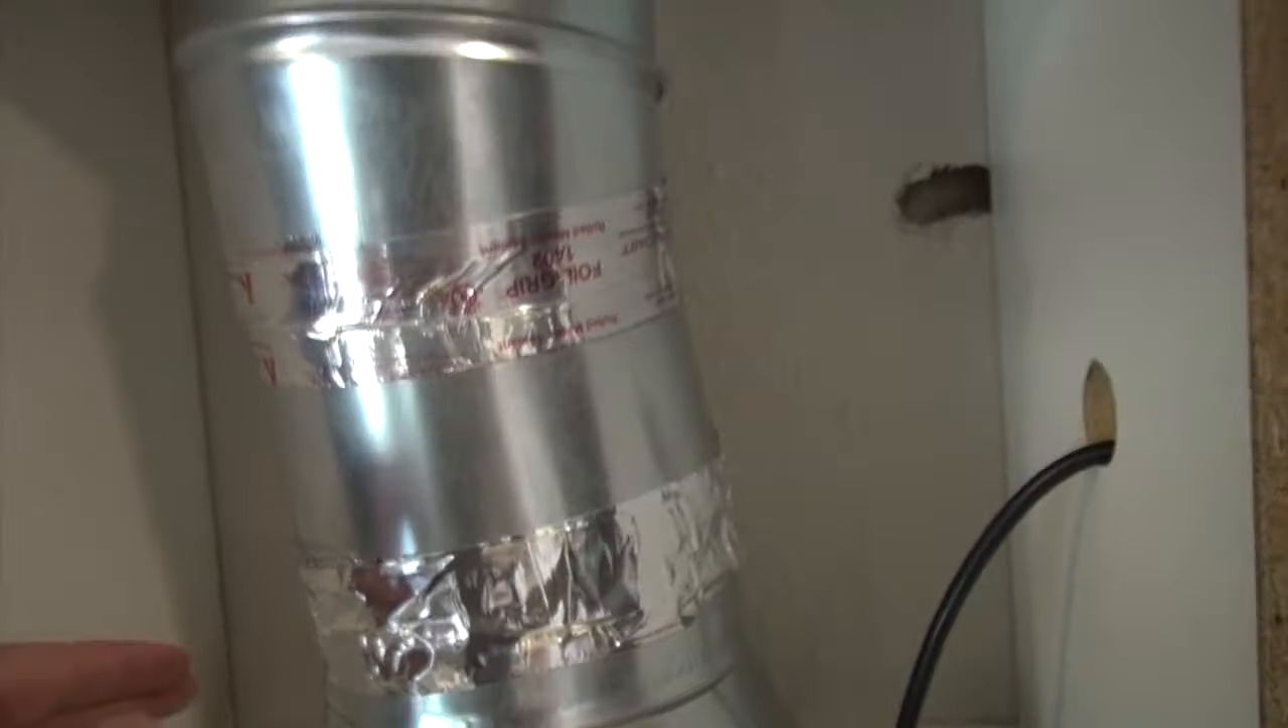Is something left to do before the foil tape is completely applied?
No.